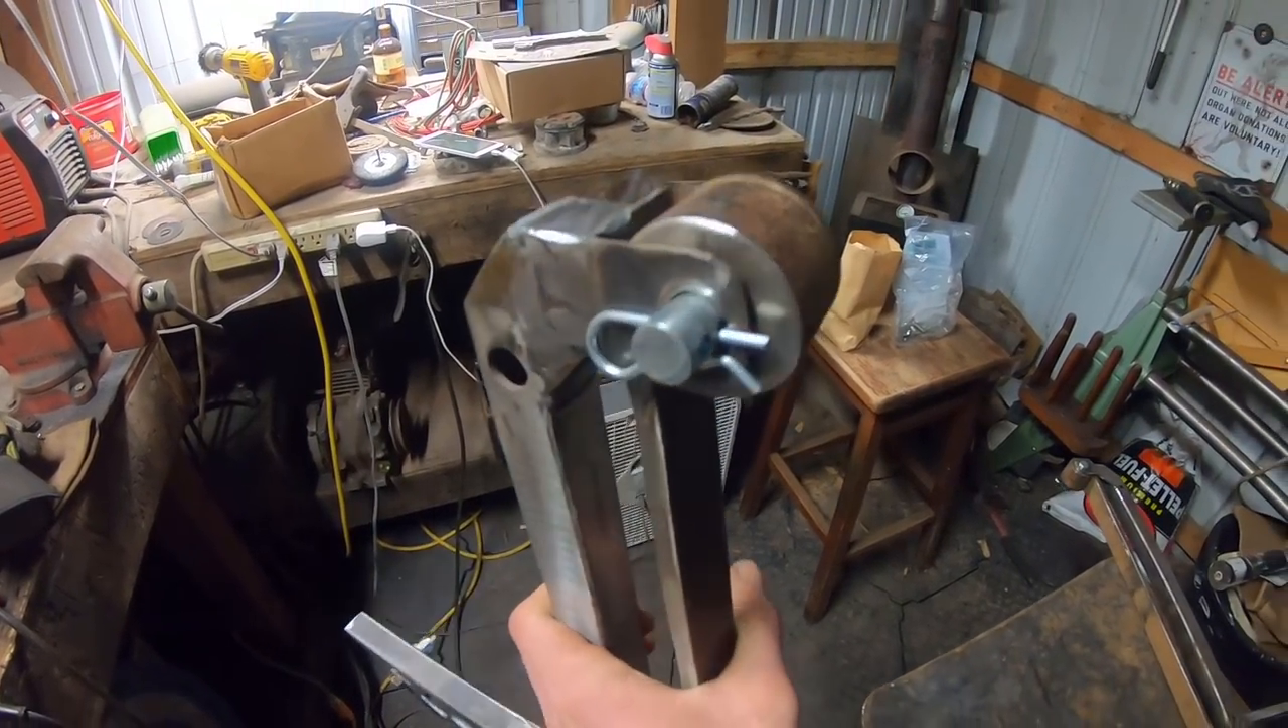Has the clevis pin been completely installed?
Yes.